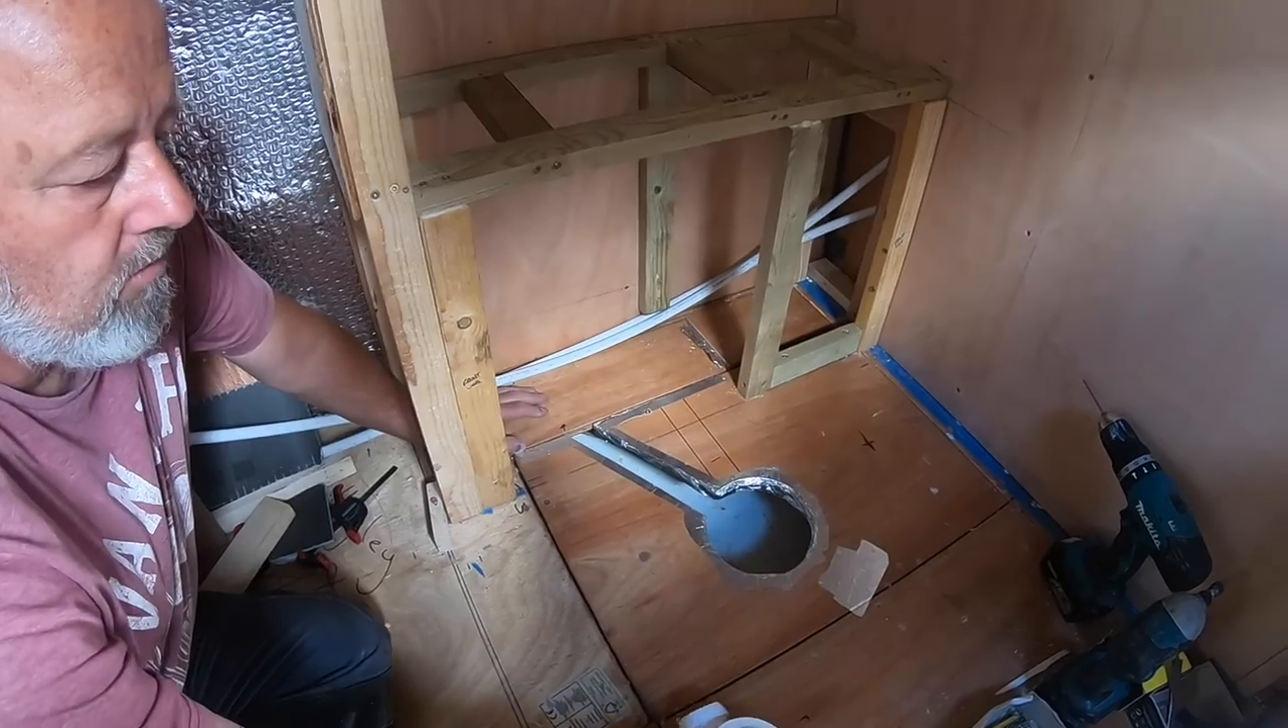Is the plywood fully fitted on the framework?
No.